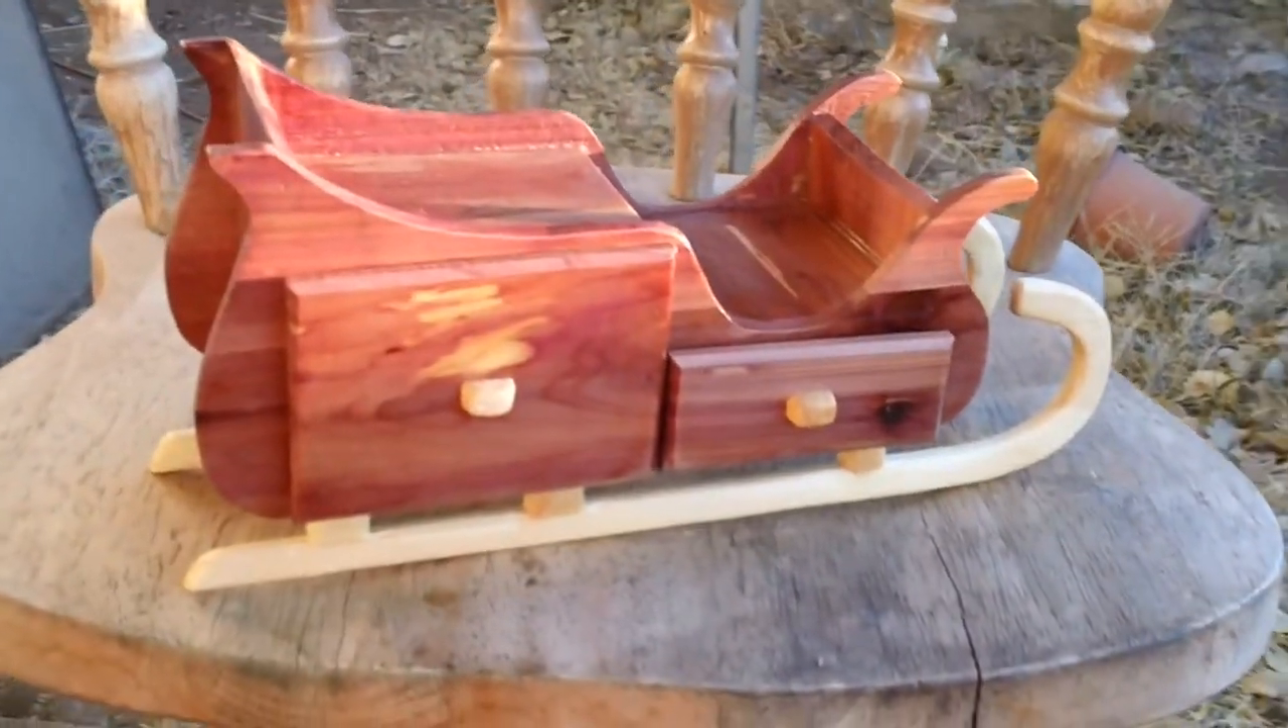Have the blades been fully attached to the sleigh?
Yes.